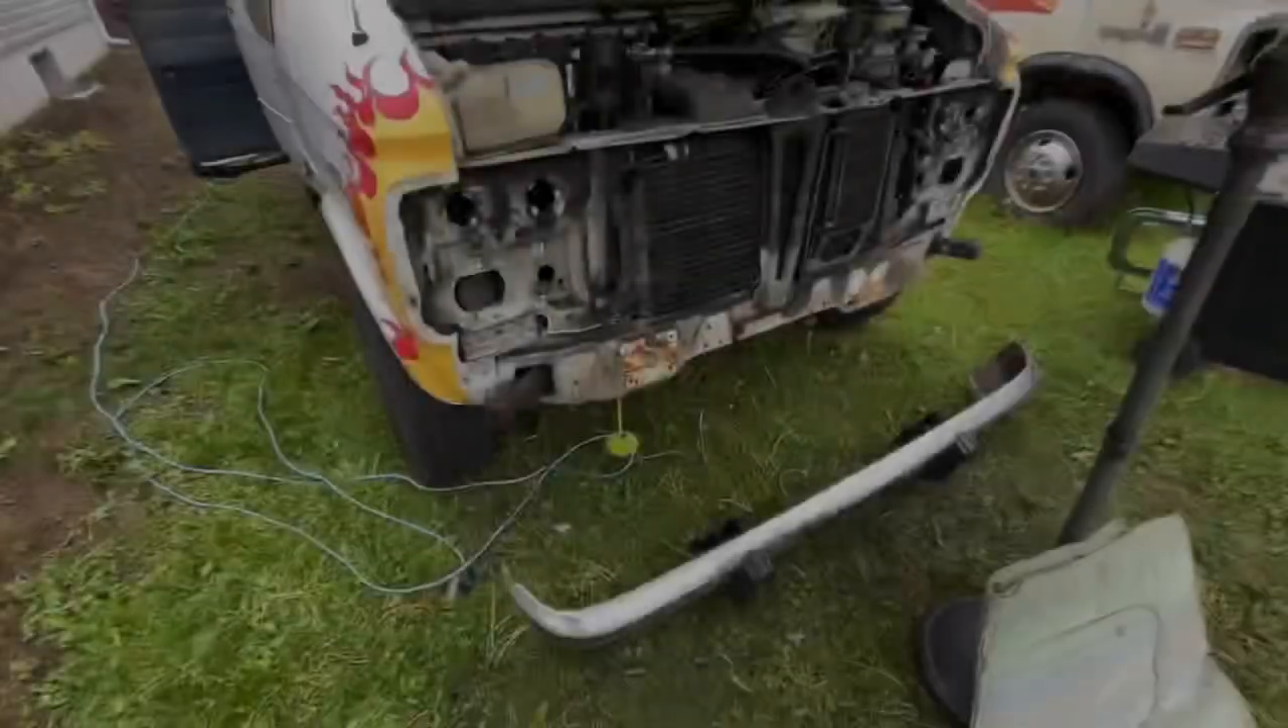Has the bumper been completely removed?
Yes.